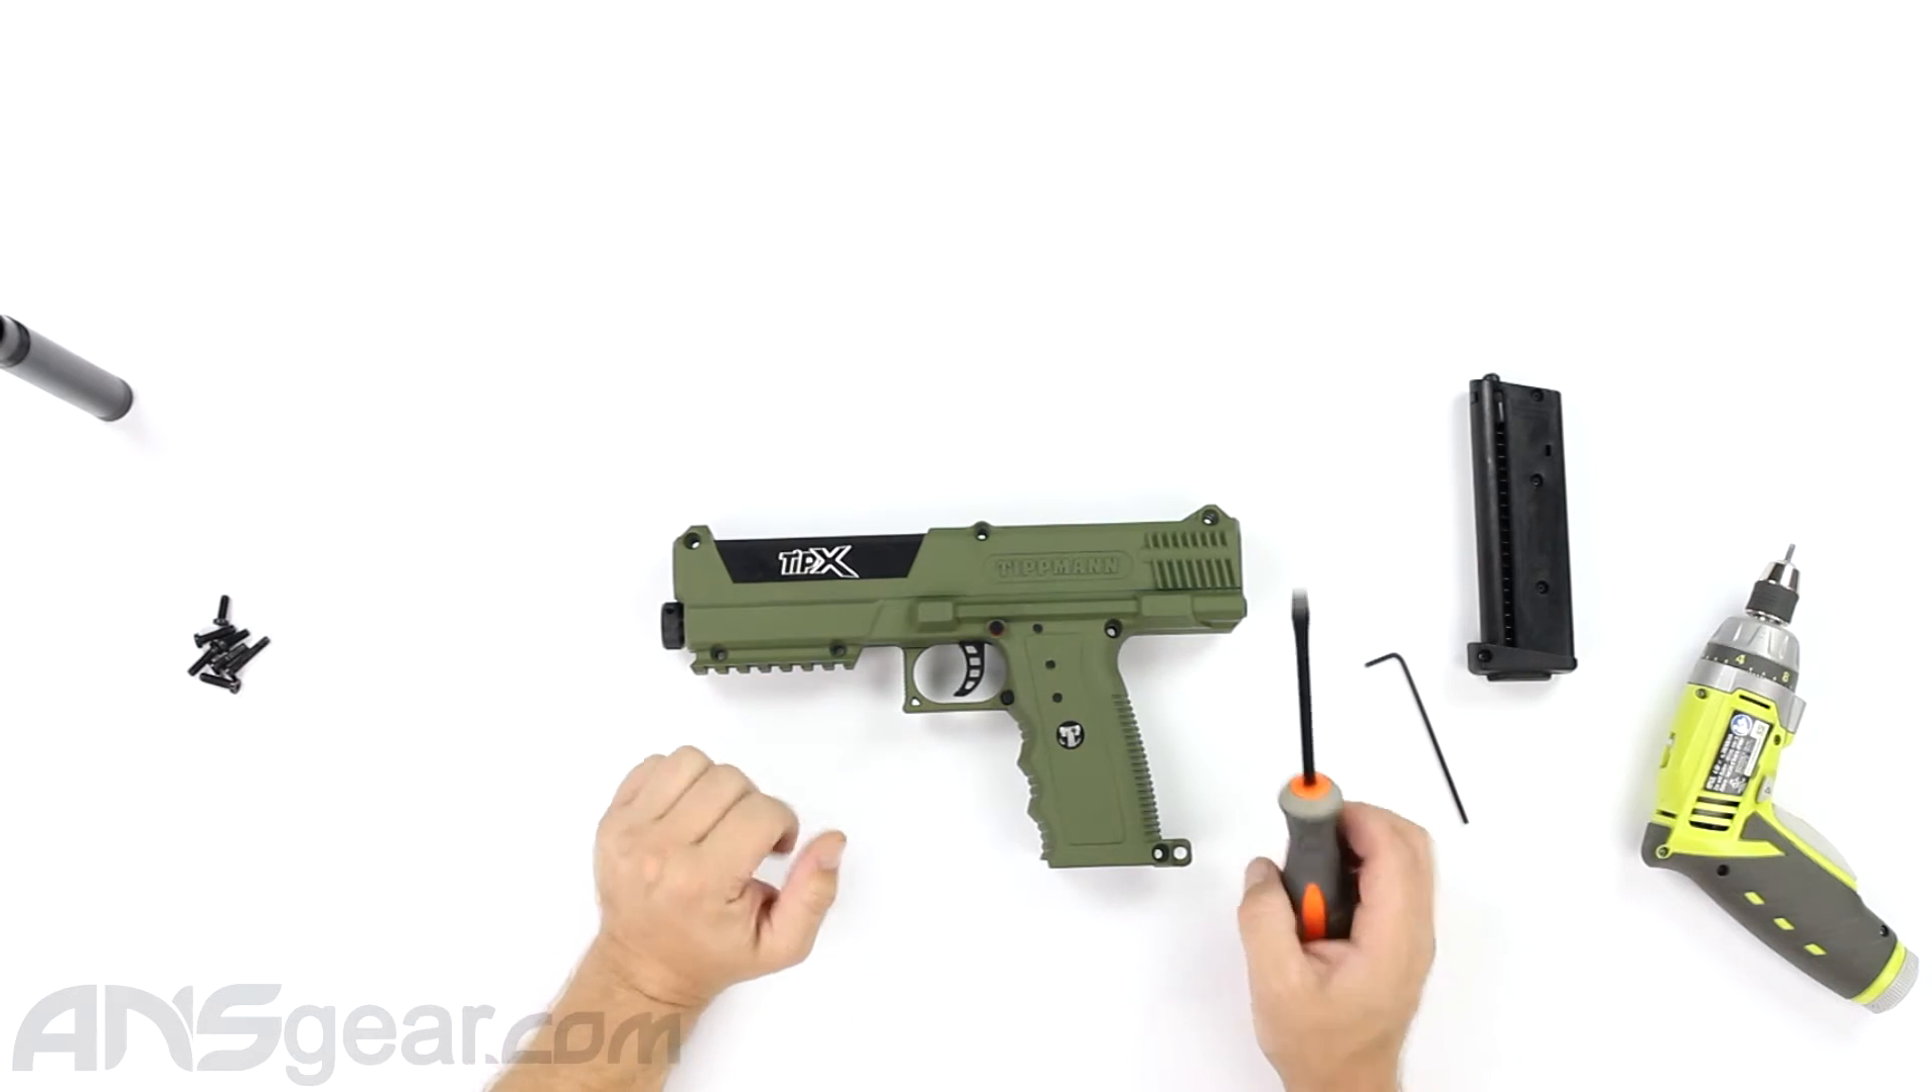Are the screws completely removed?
Yes.